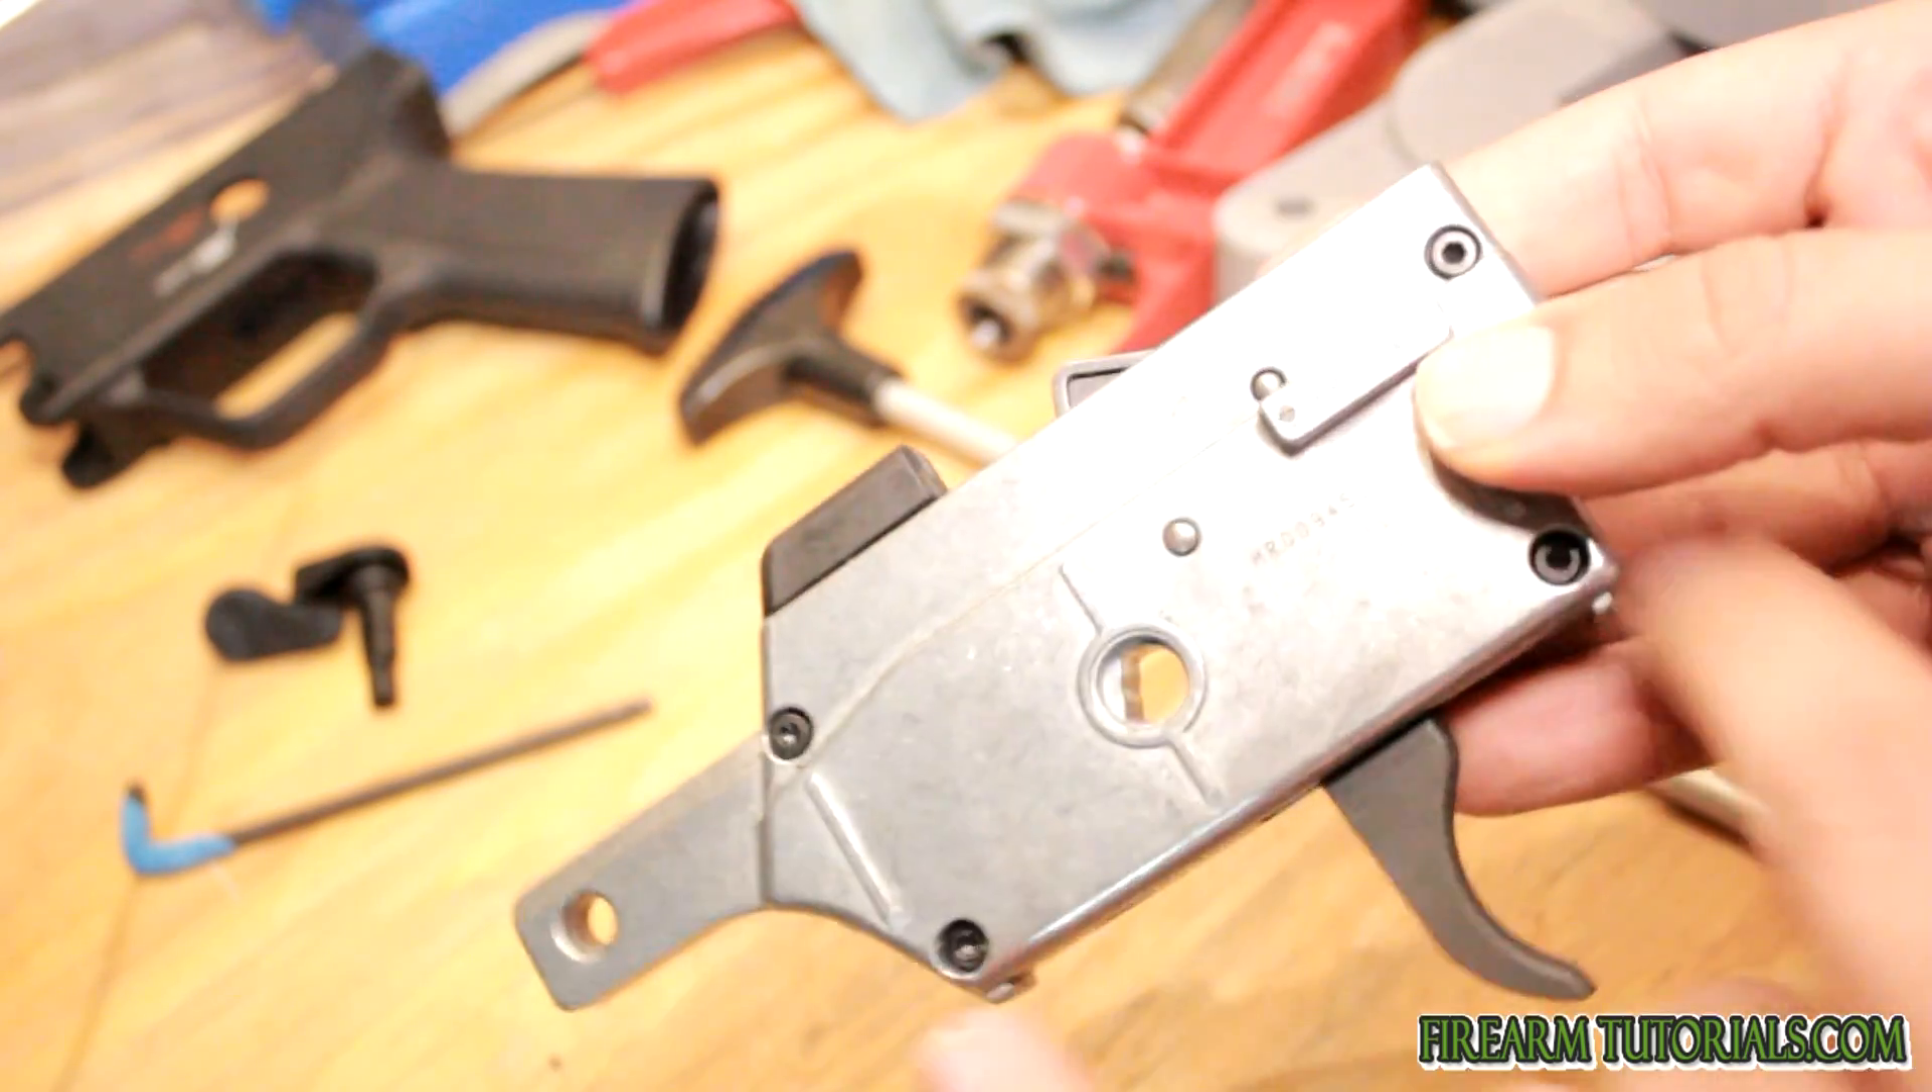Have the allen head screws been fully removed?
No.